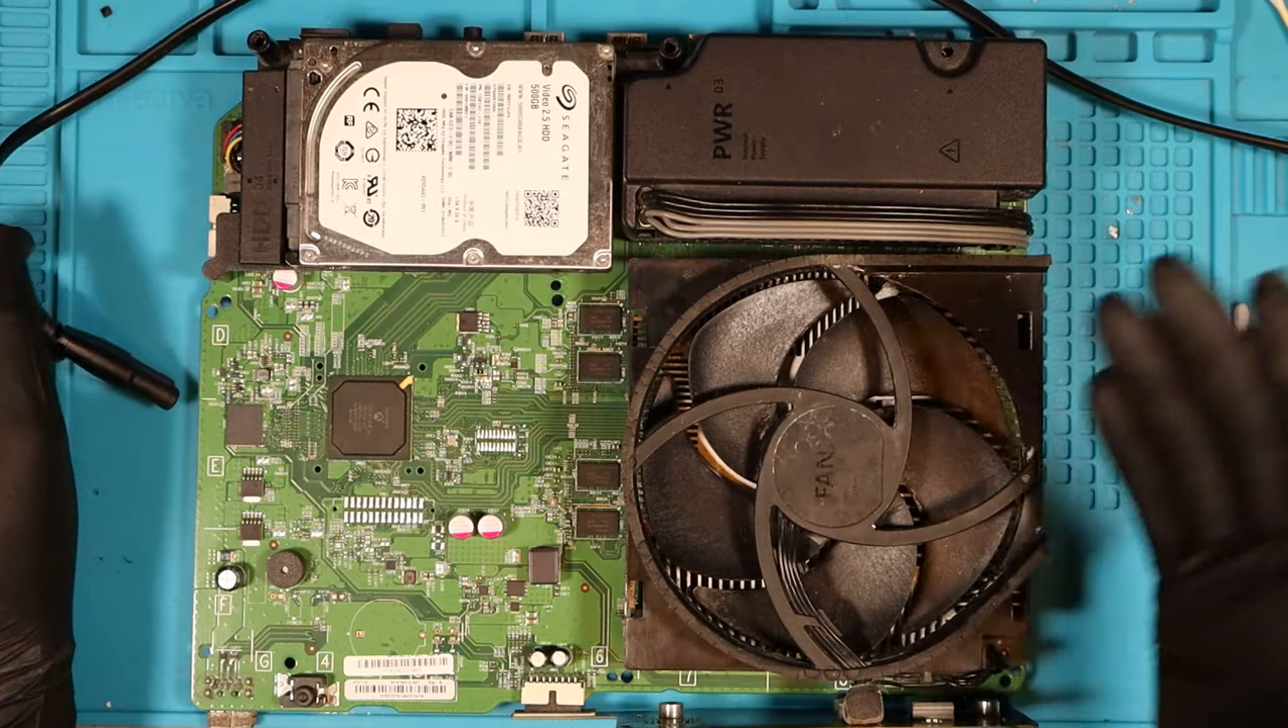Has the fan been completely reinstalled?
Yes.